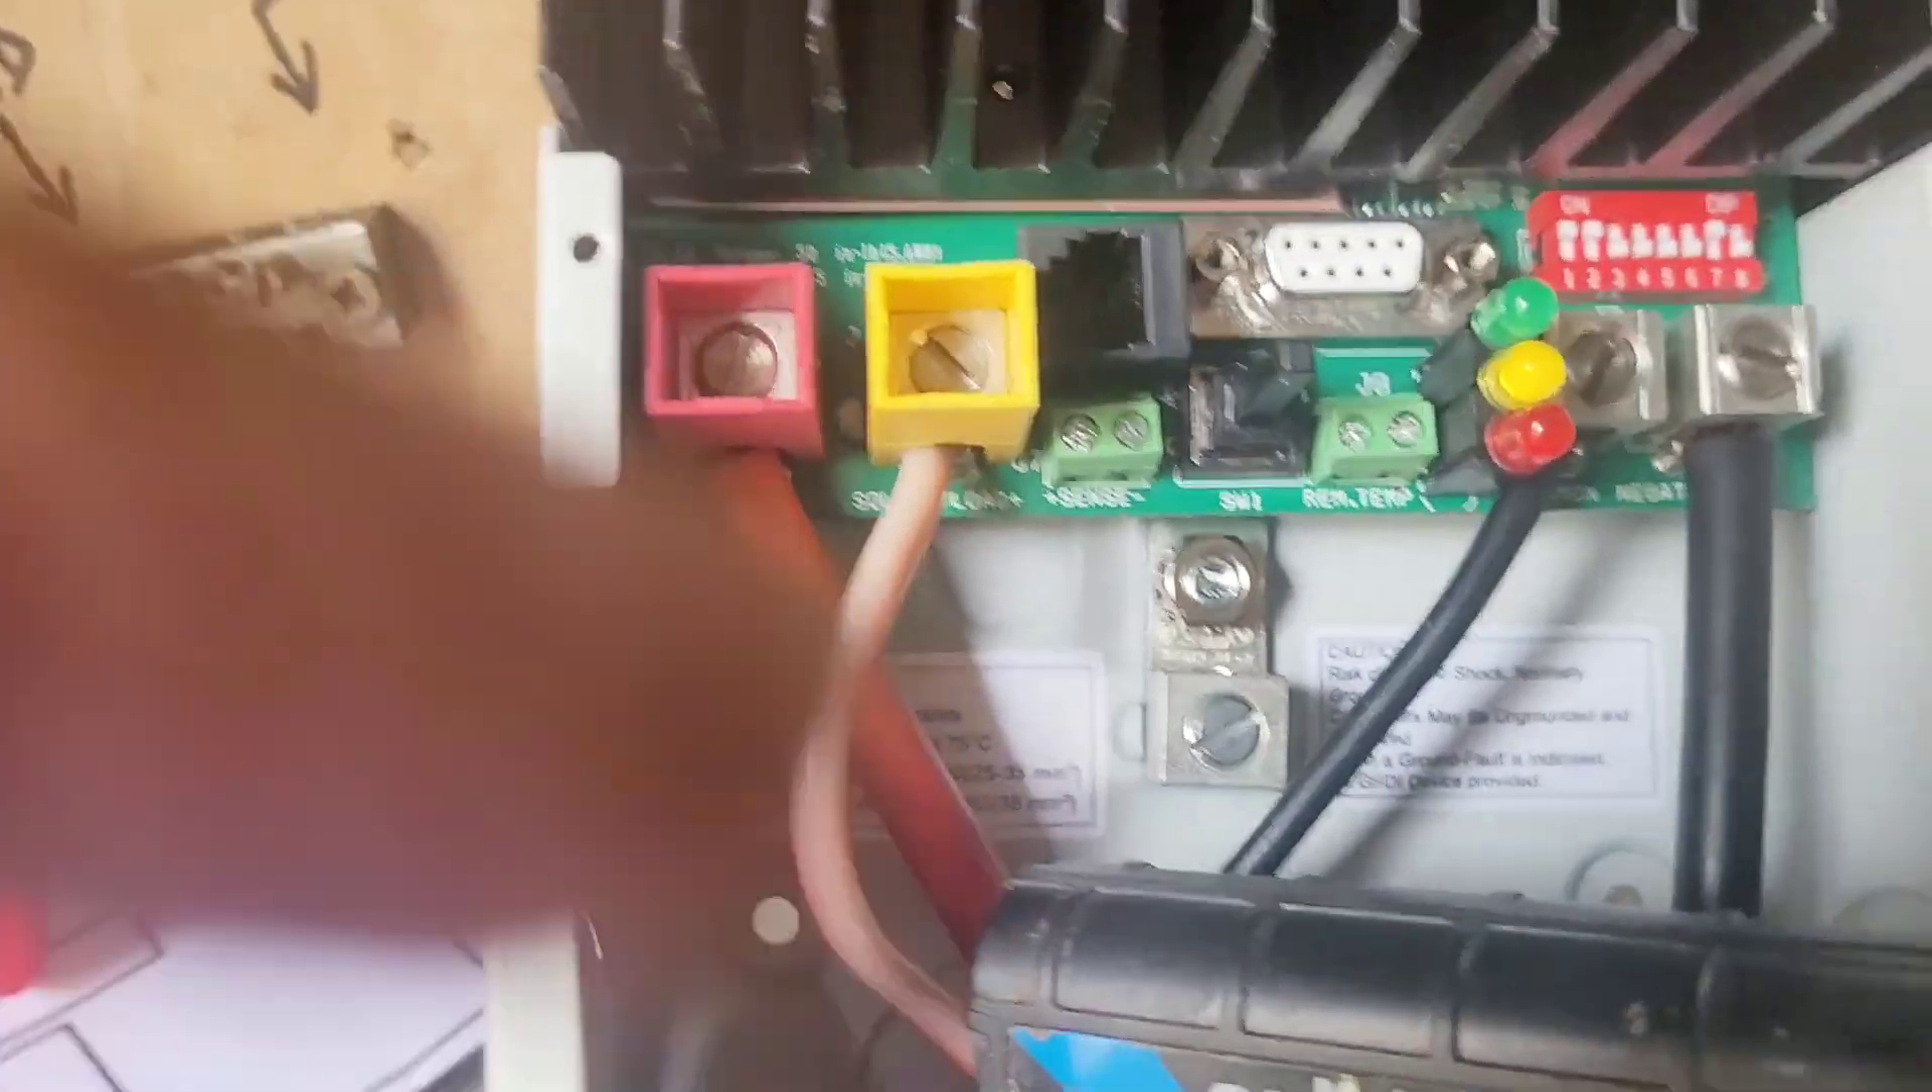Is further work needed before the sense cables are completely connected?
Yes.